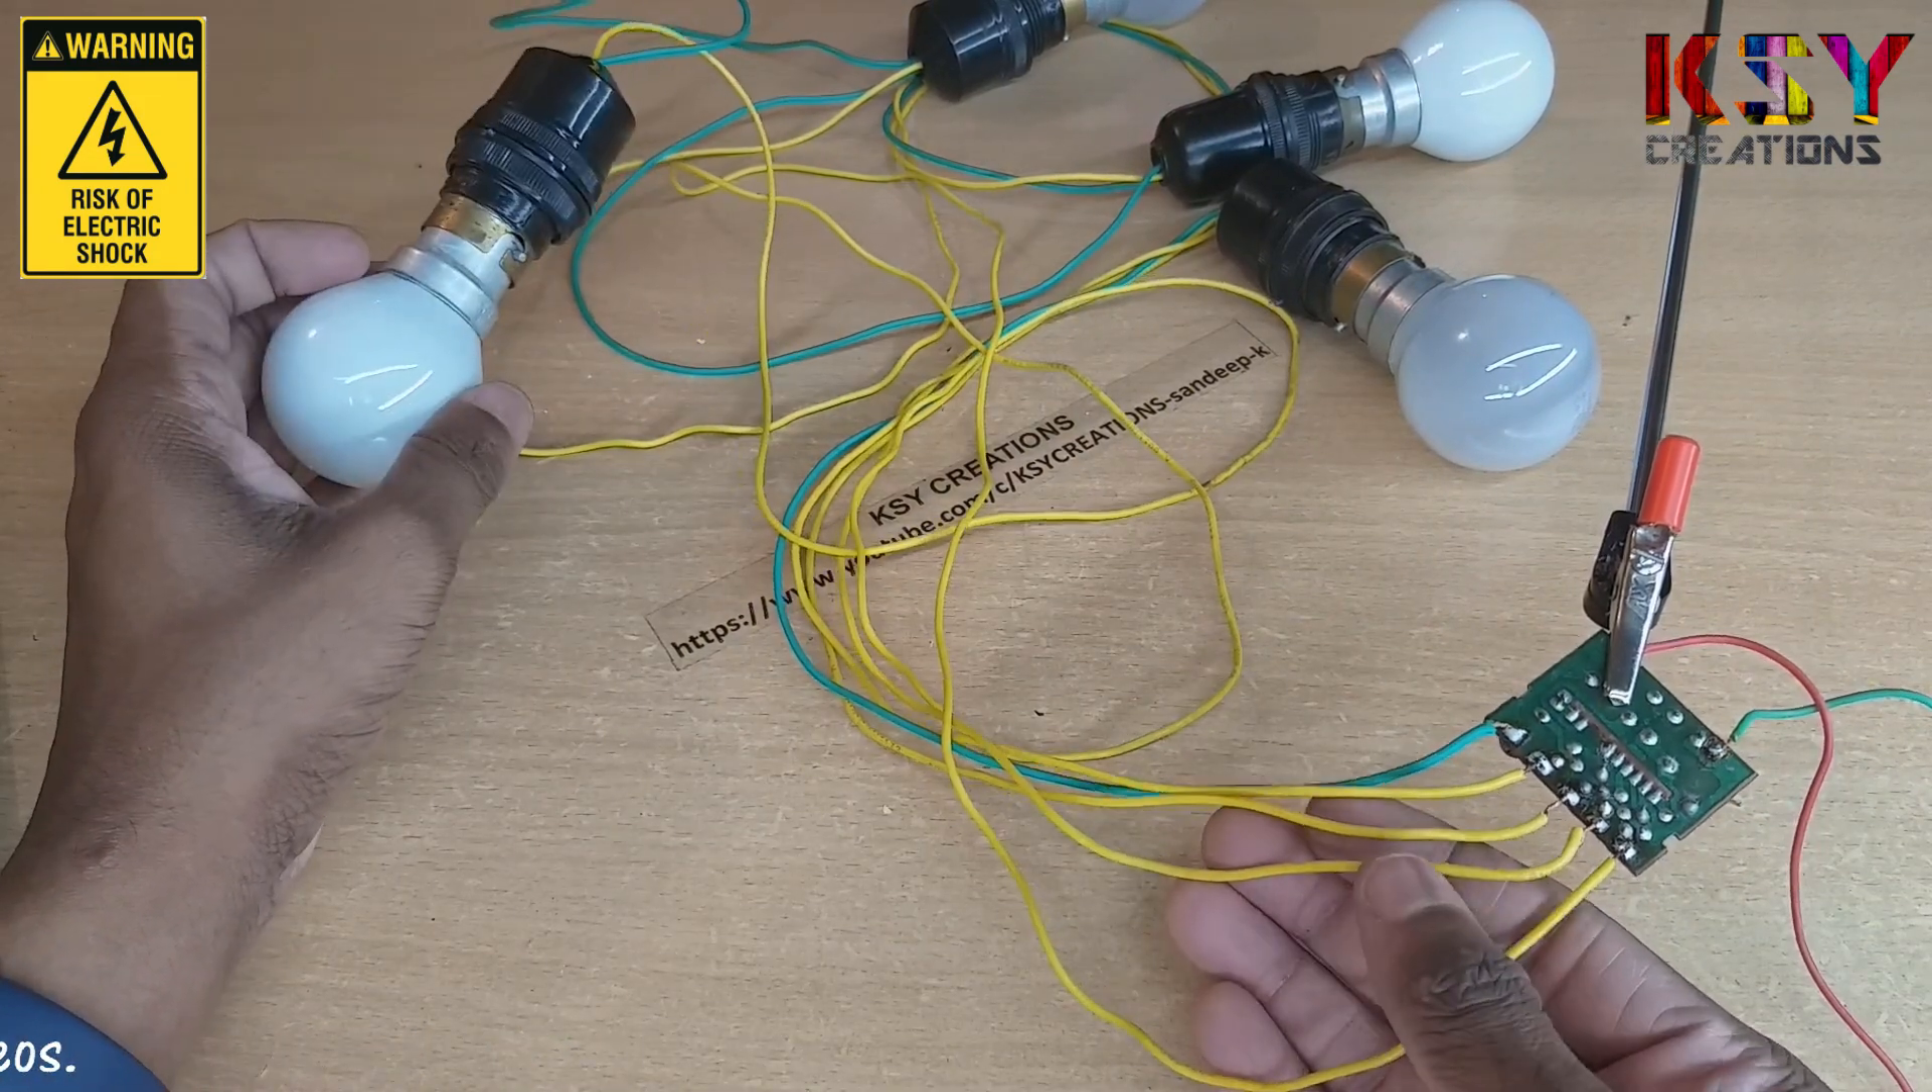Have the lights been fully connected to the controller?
Yes.